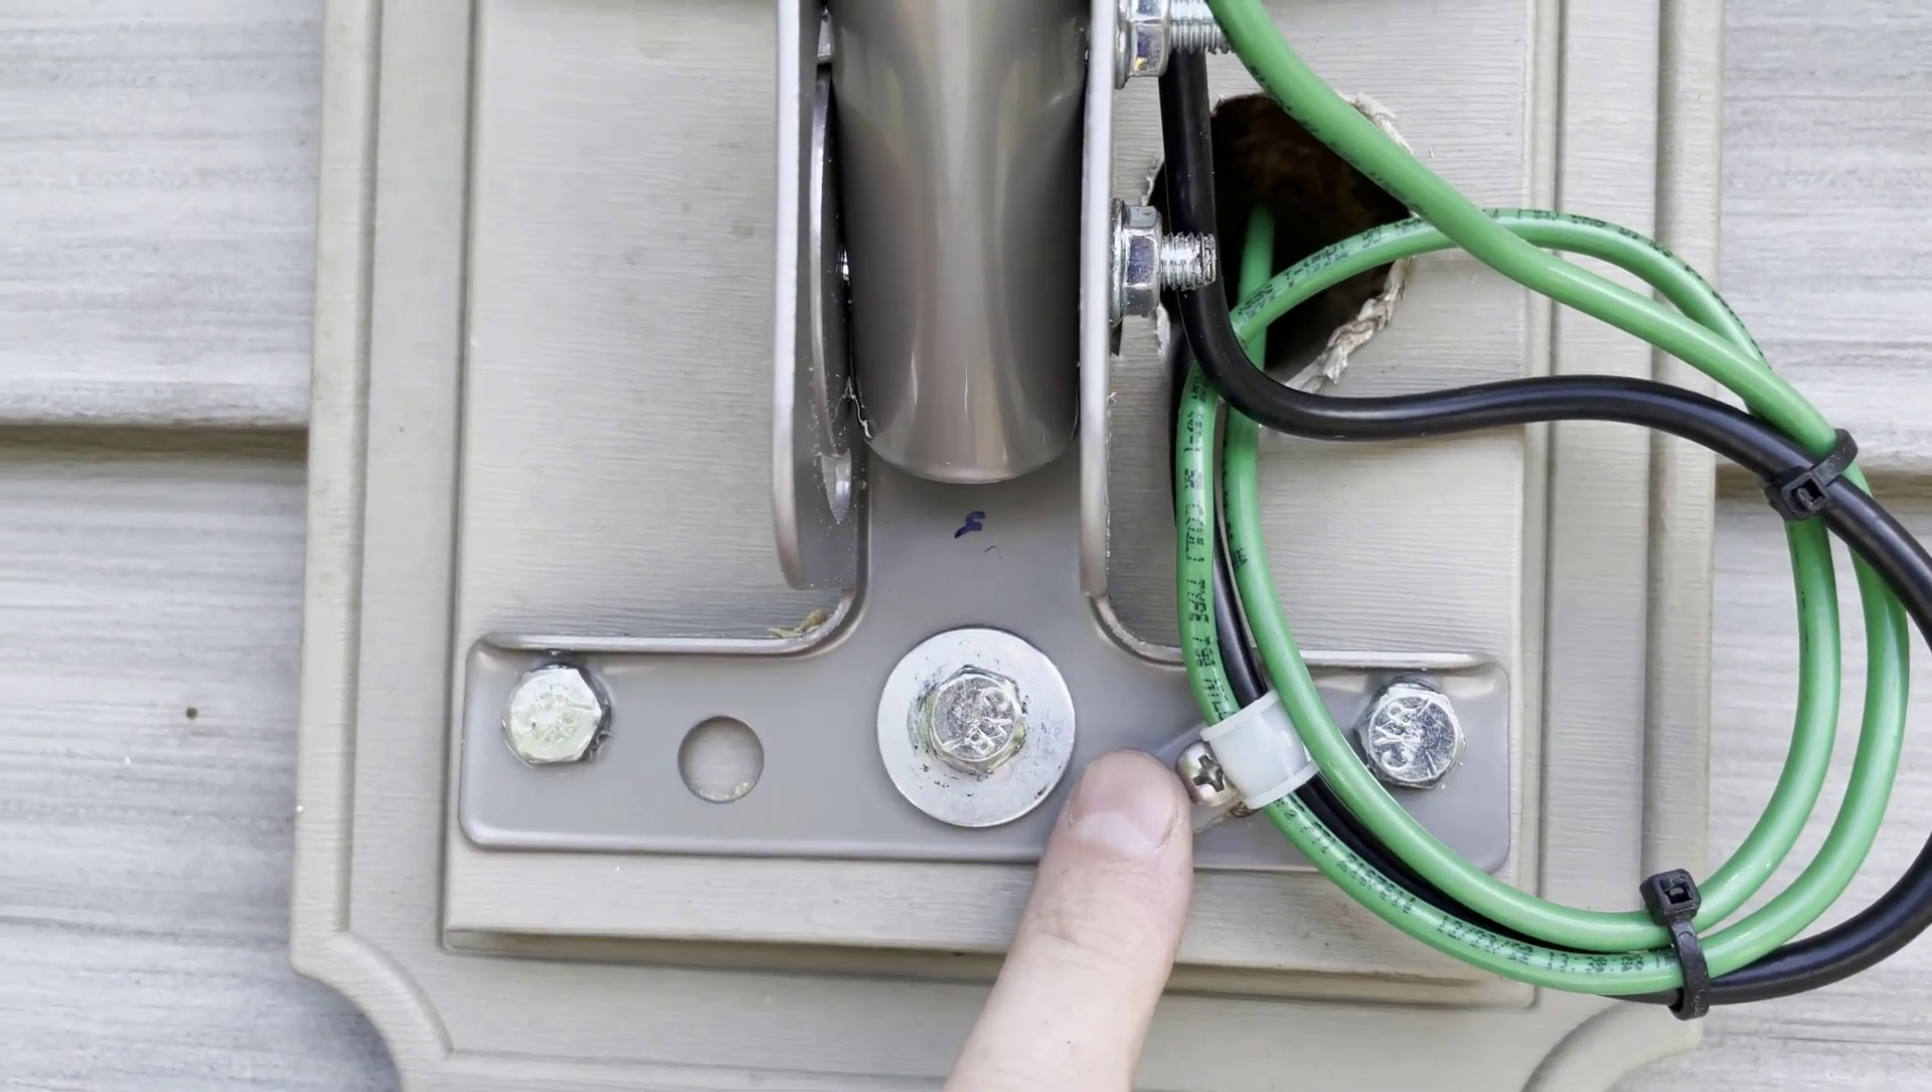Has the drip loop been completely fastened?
Yes.